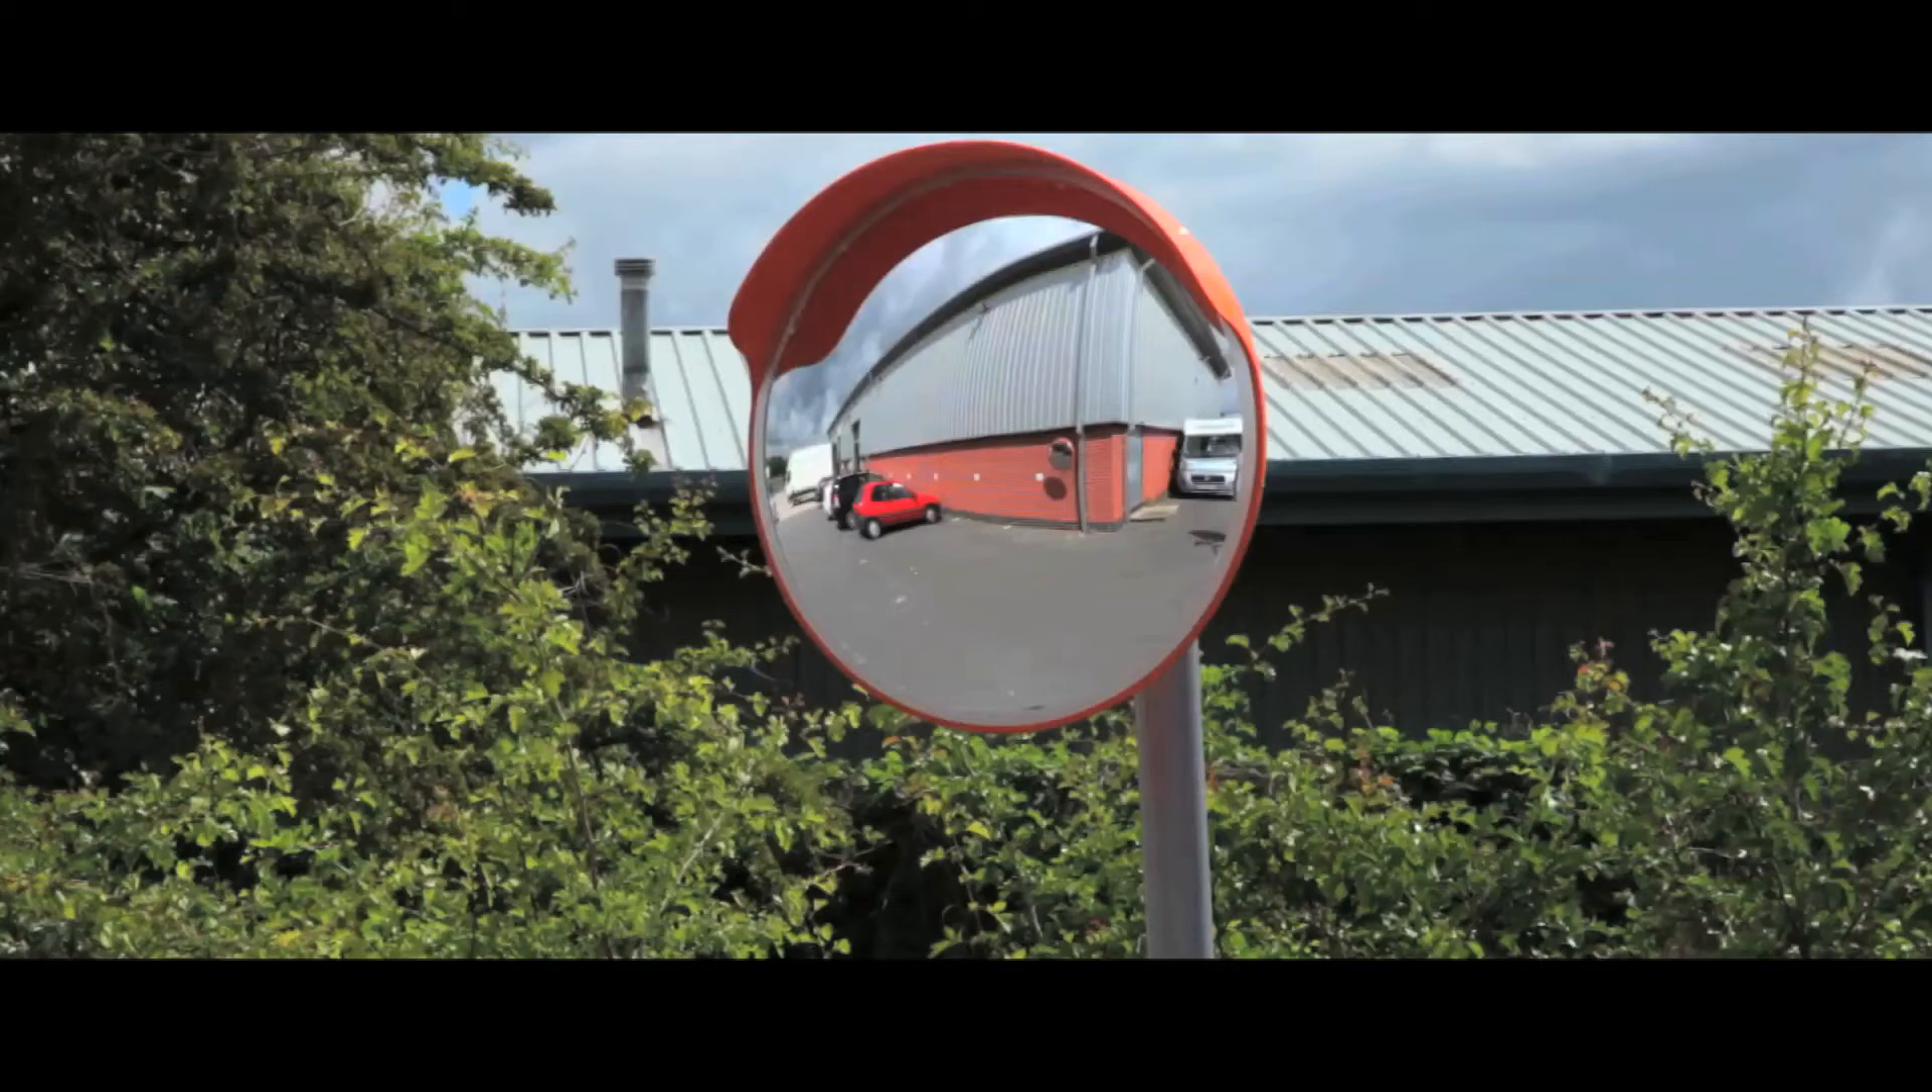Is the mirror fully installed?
Yes.